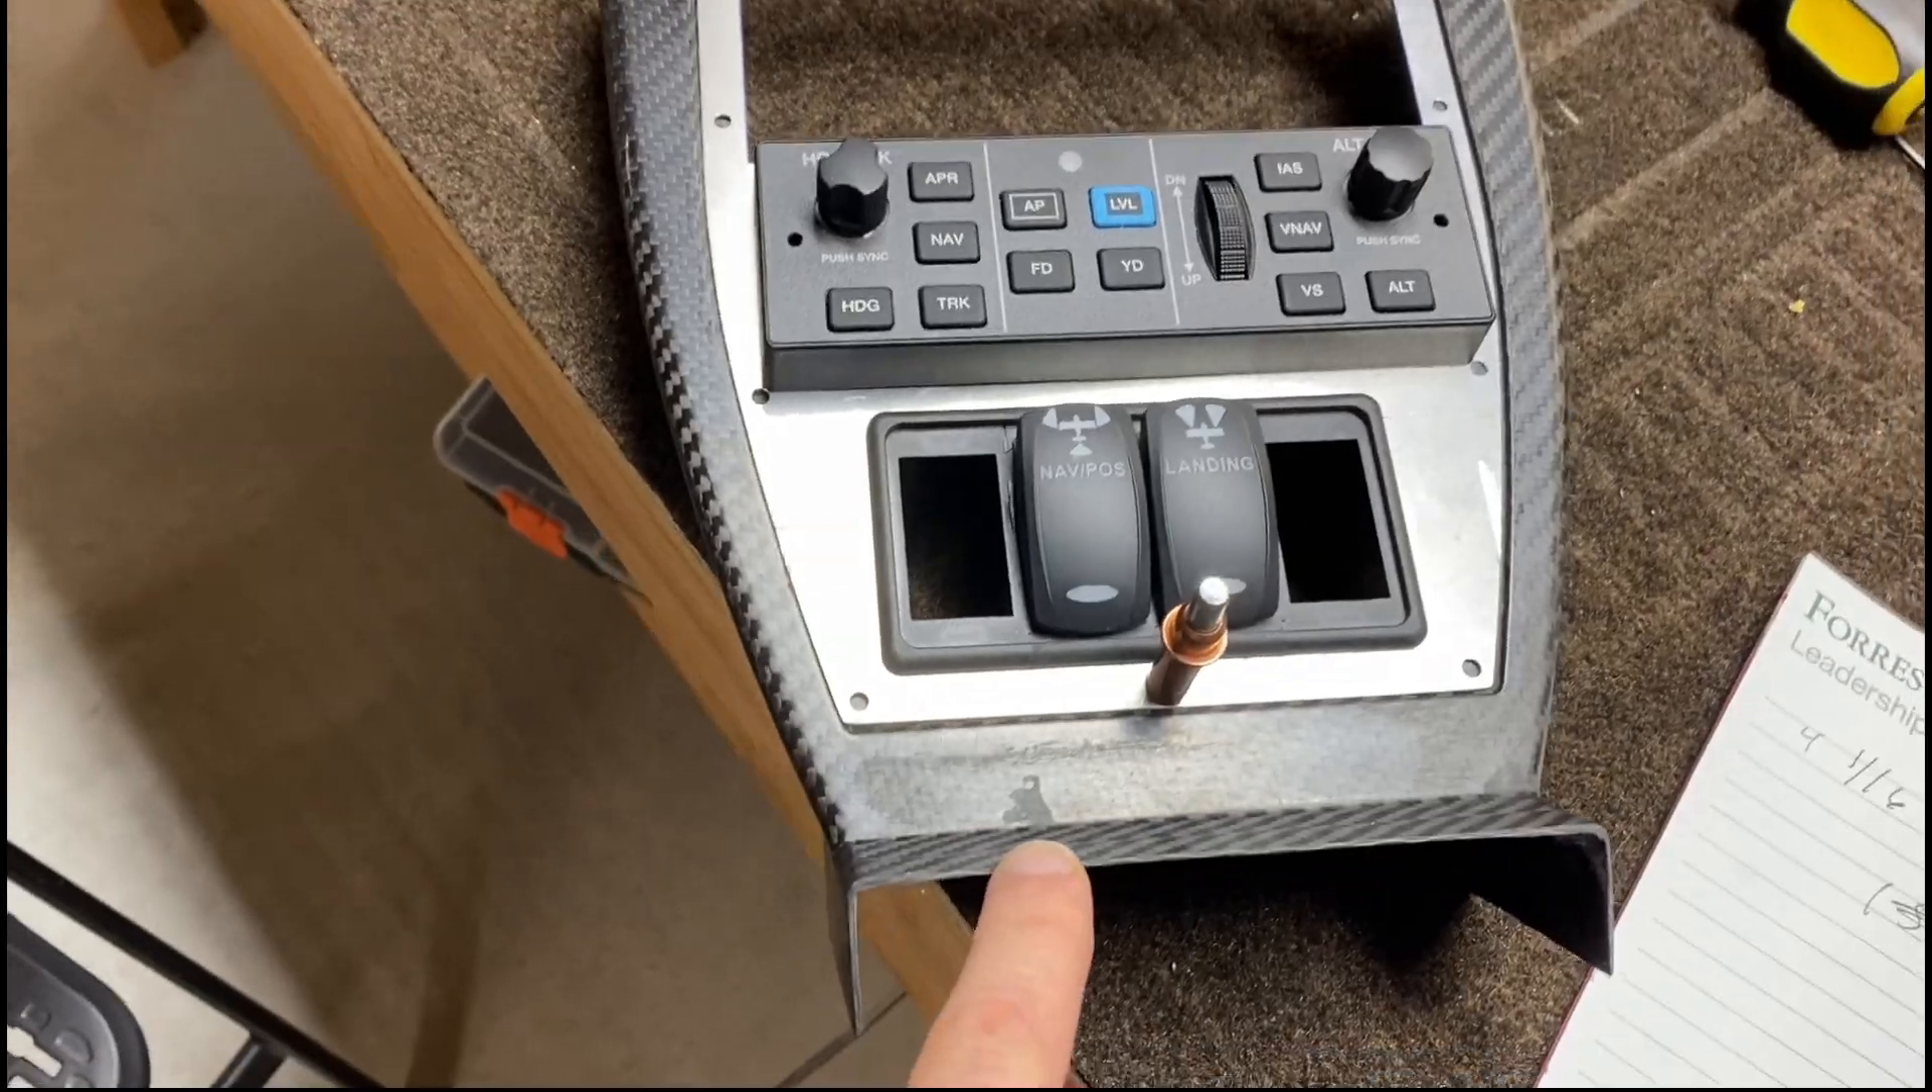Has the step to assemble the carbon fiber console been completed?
No.